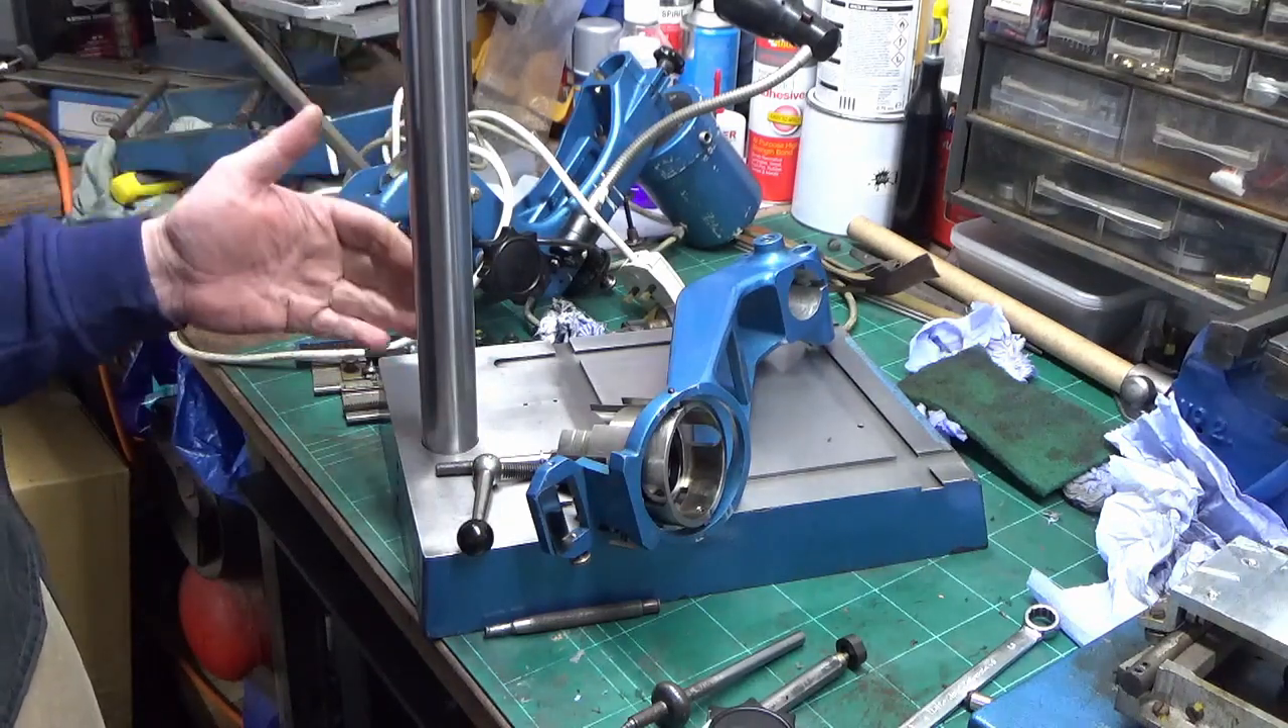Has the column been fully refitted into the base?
Yes.